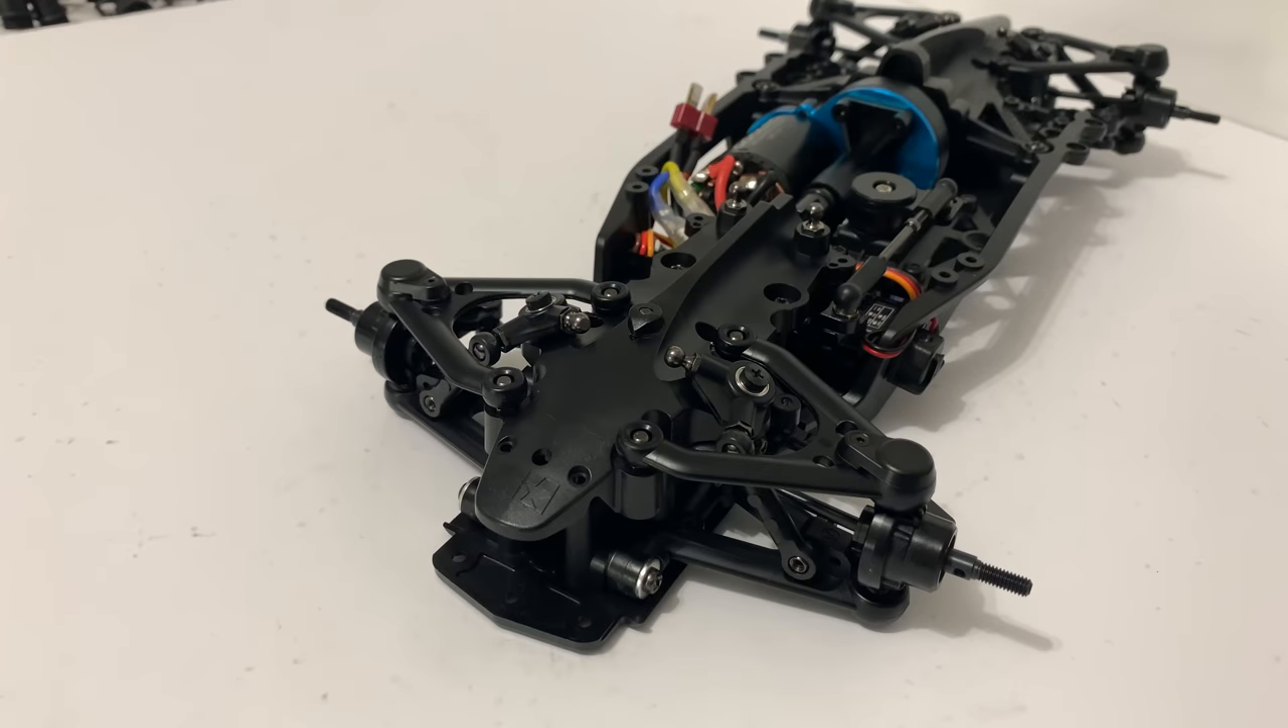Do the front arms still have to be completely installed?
No.